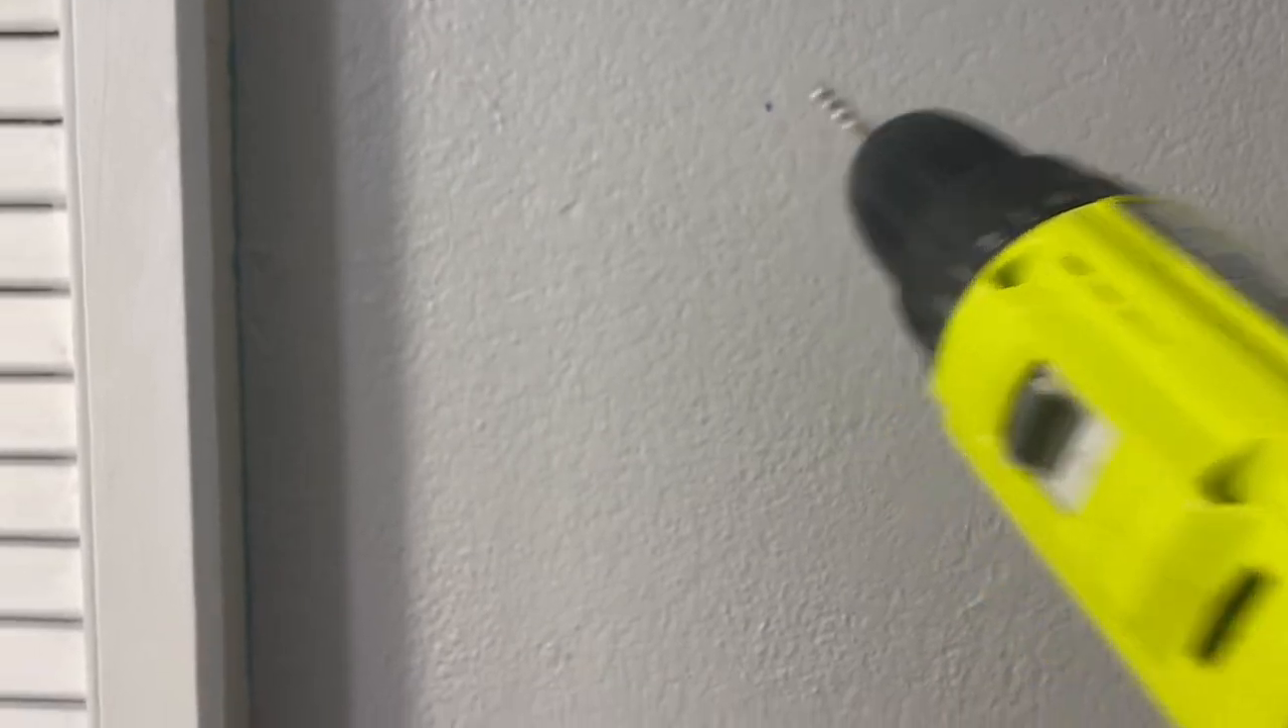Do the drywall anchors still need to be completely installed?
Yes.